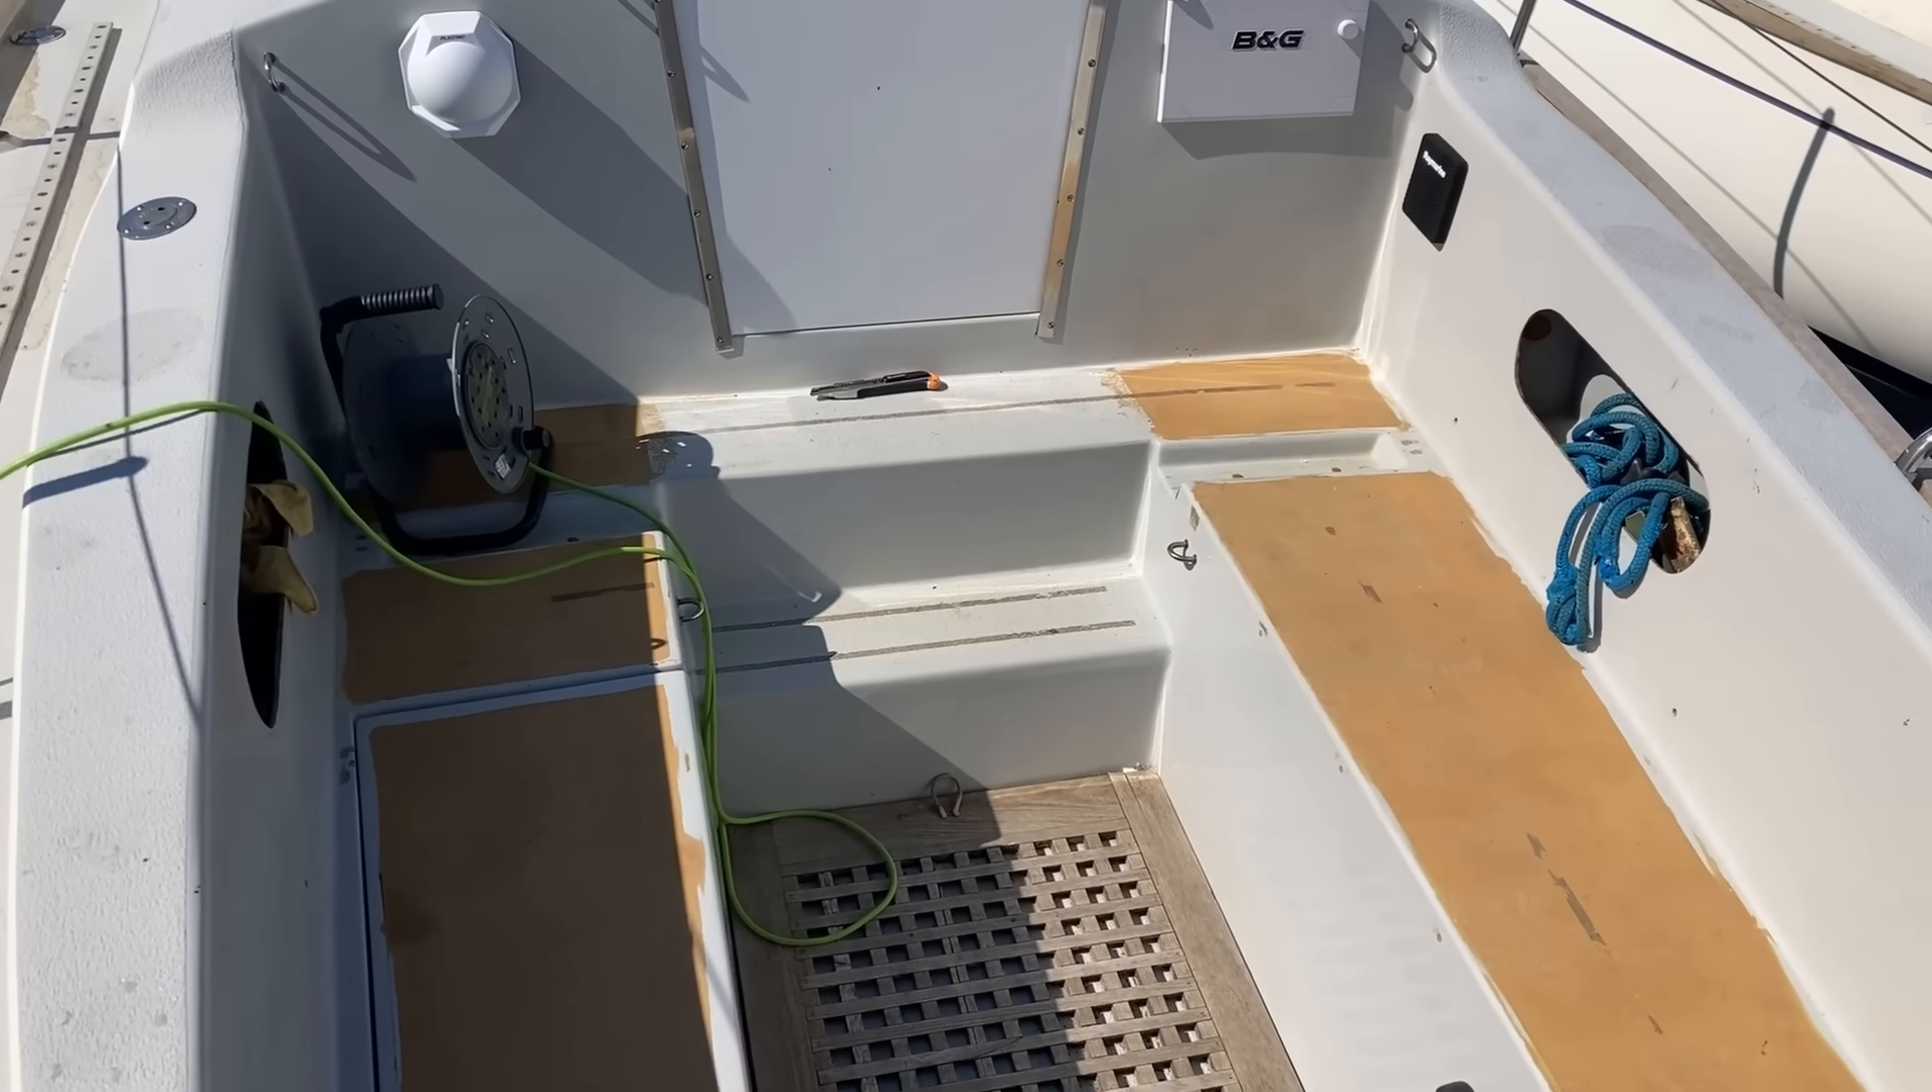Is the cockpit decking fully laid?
No.